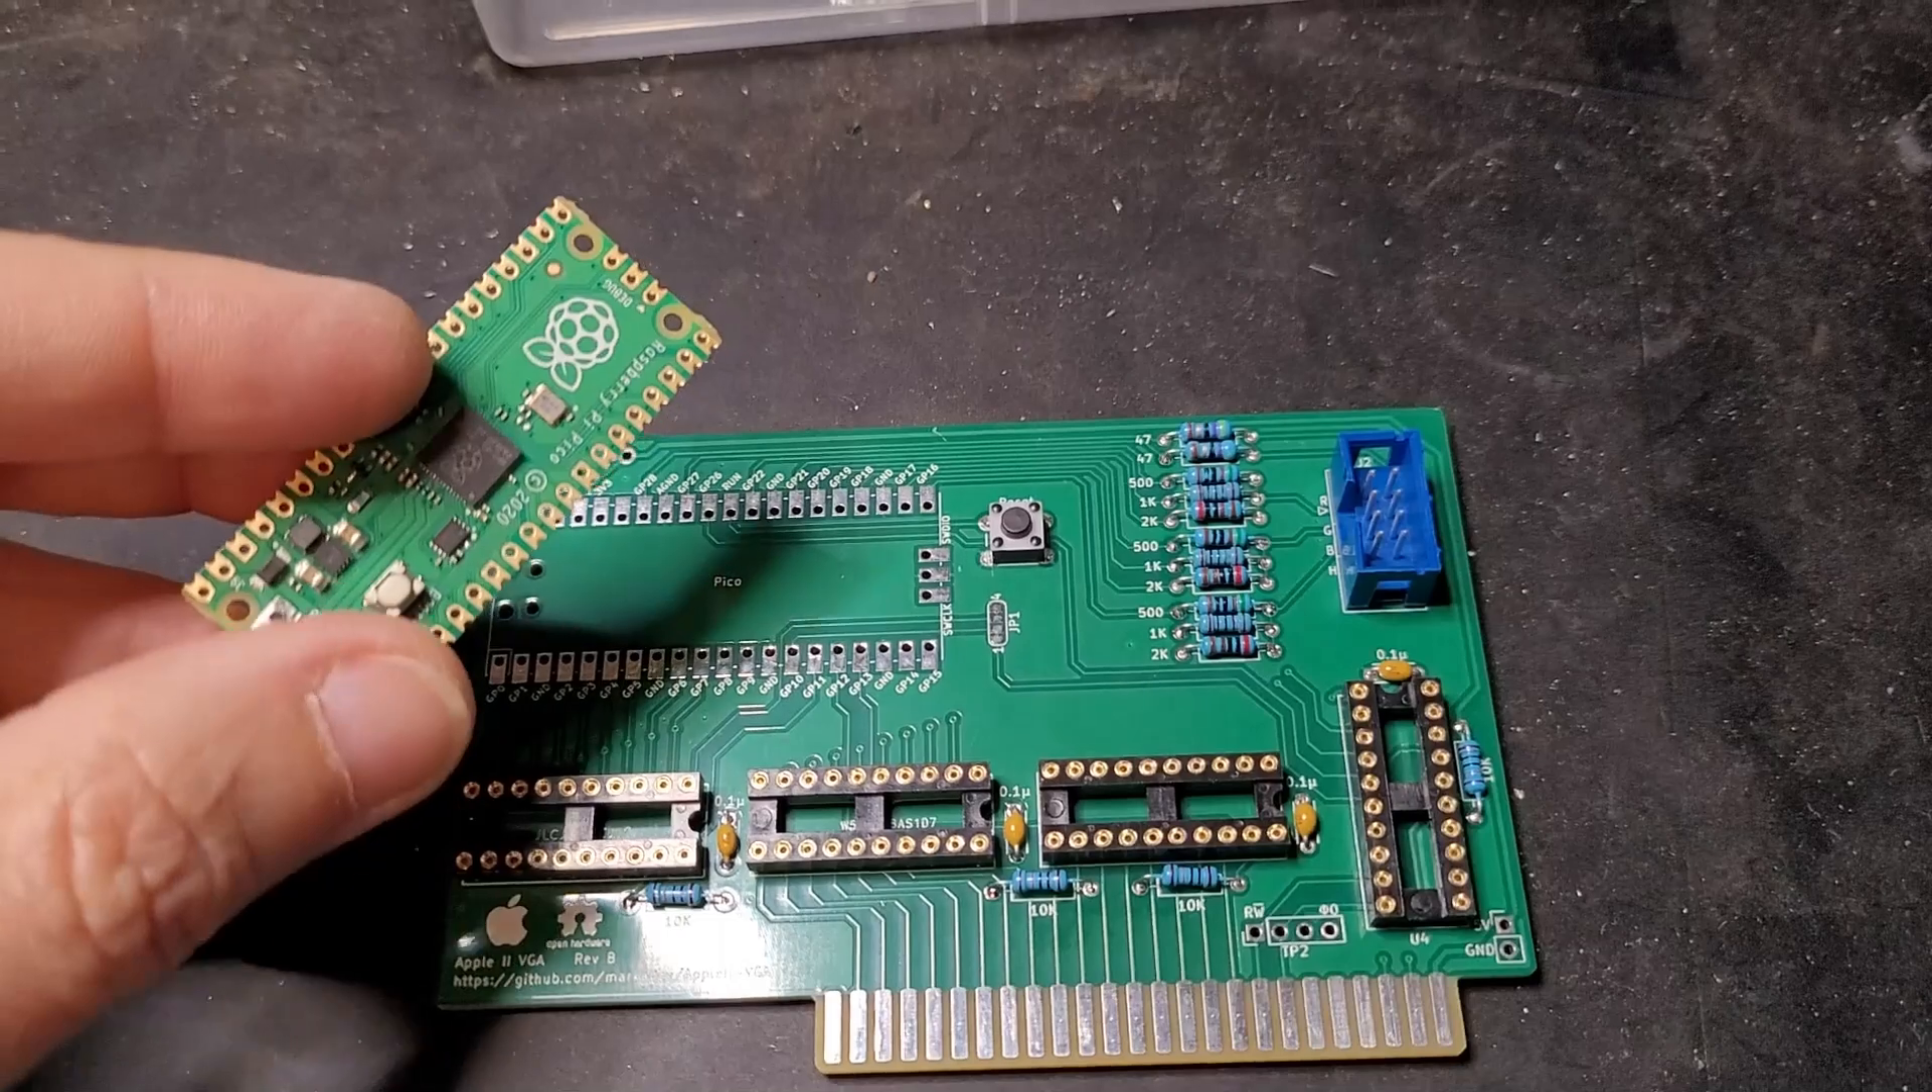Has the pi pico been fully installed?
No.